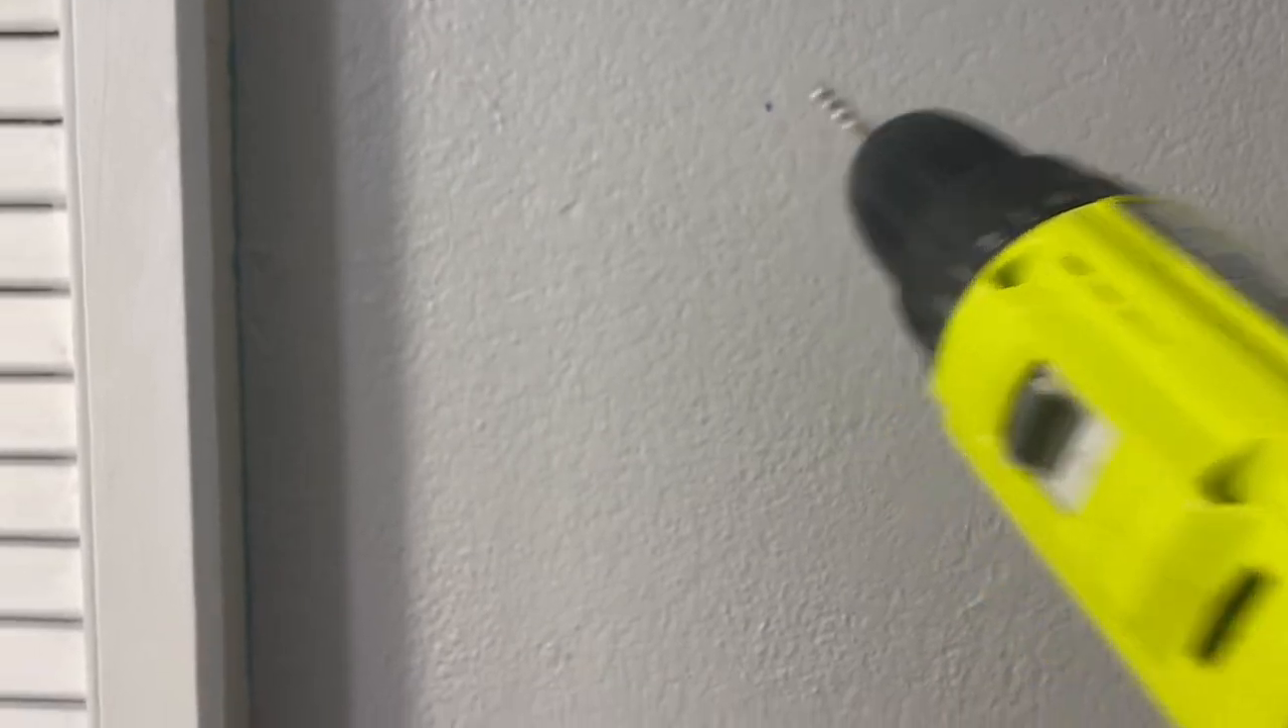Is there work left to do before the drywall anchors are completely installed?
Yes.